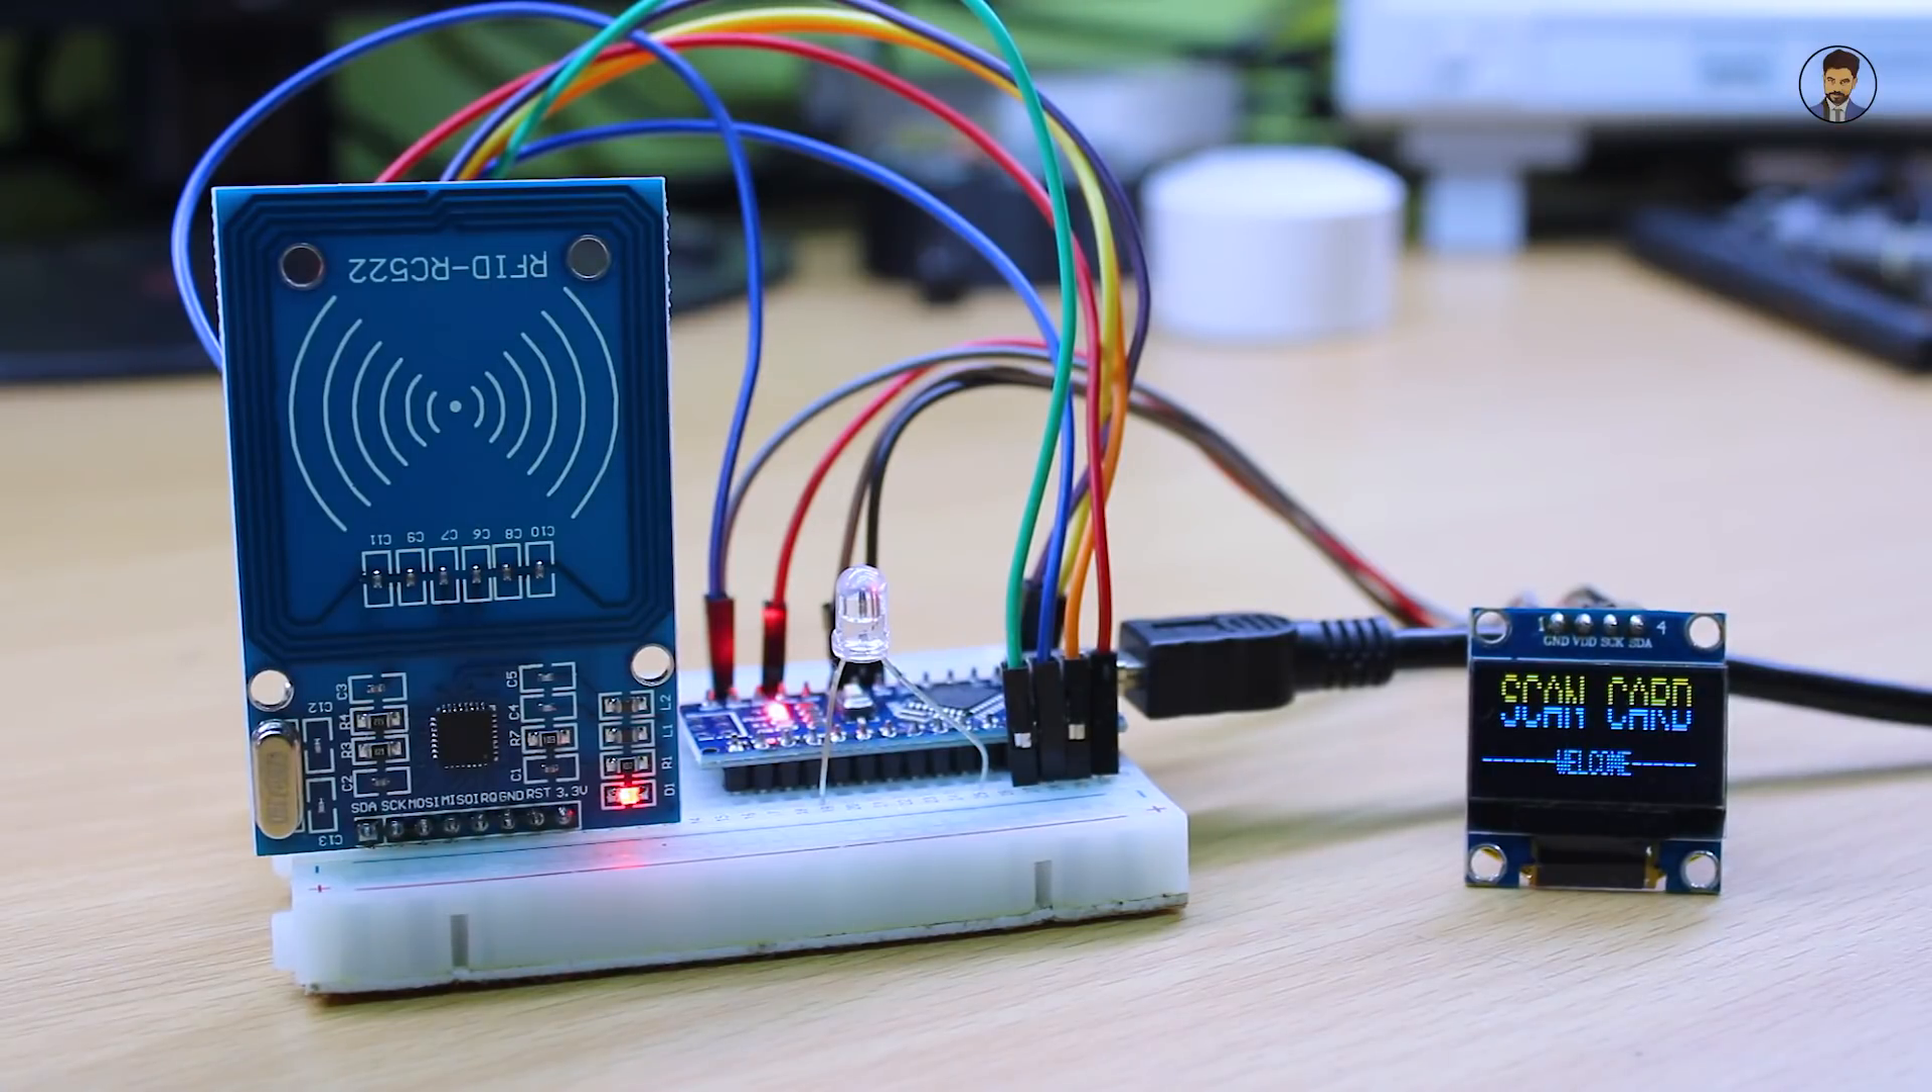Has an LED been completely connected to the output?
Yes.